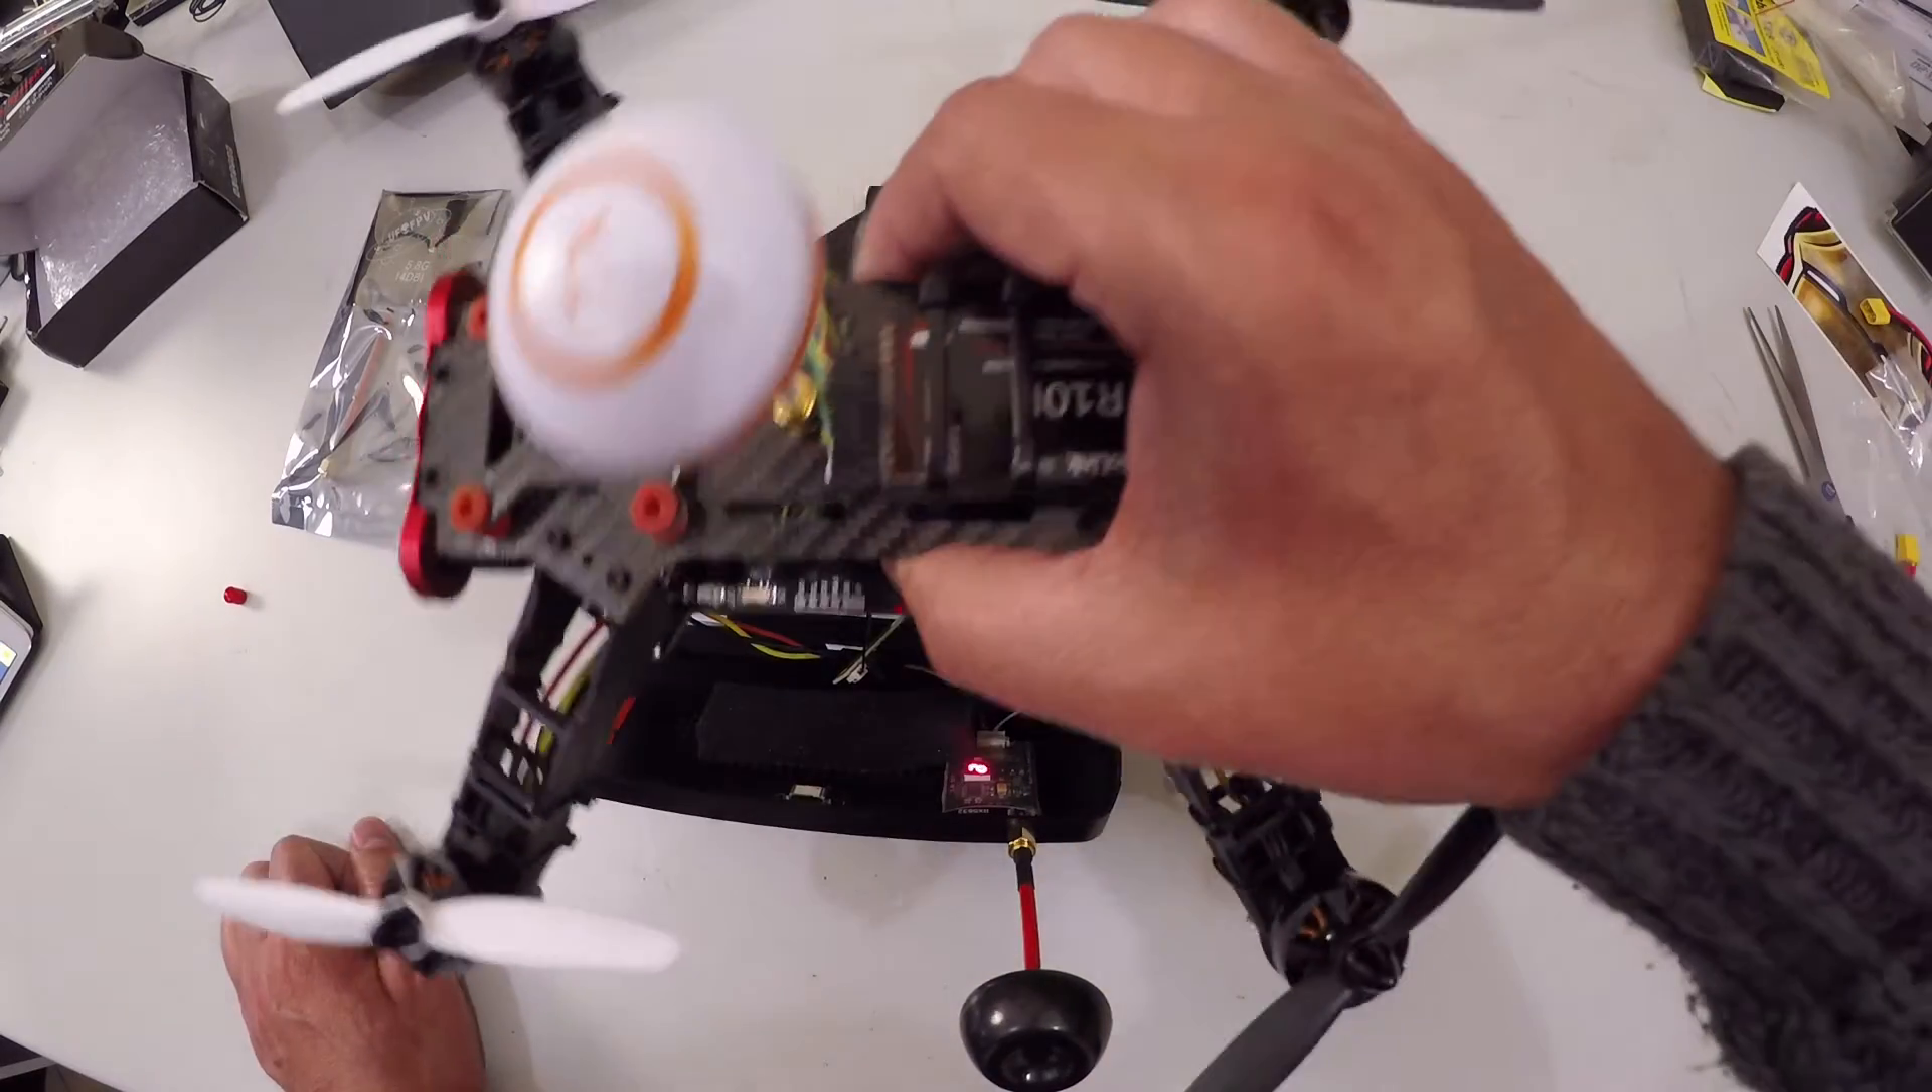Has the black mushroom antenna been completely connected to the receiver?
Yes.